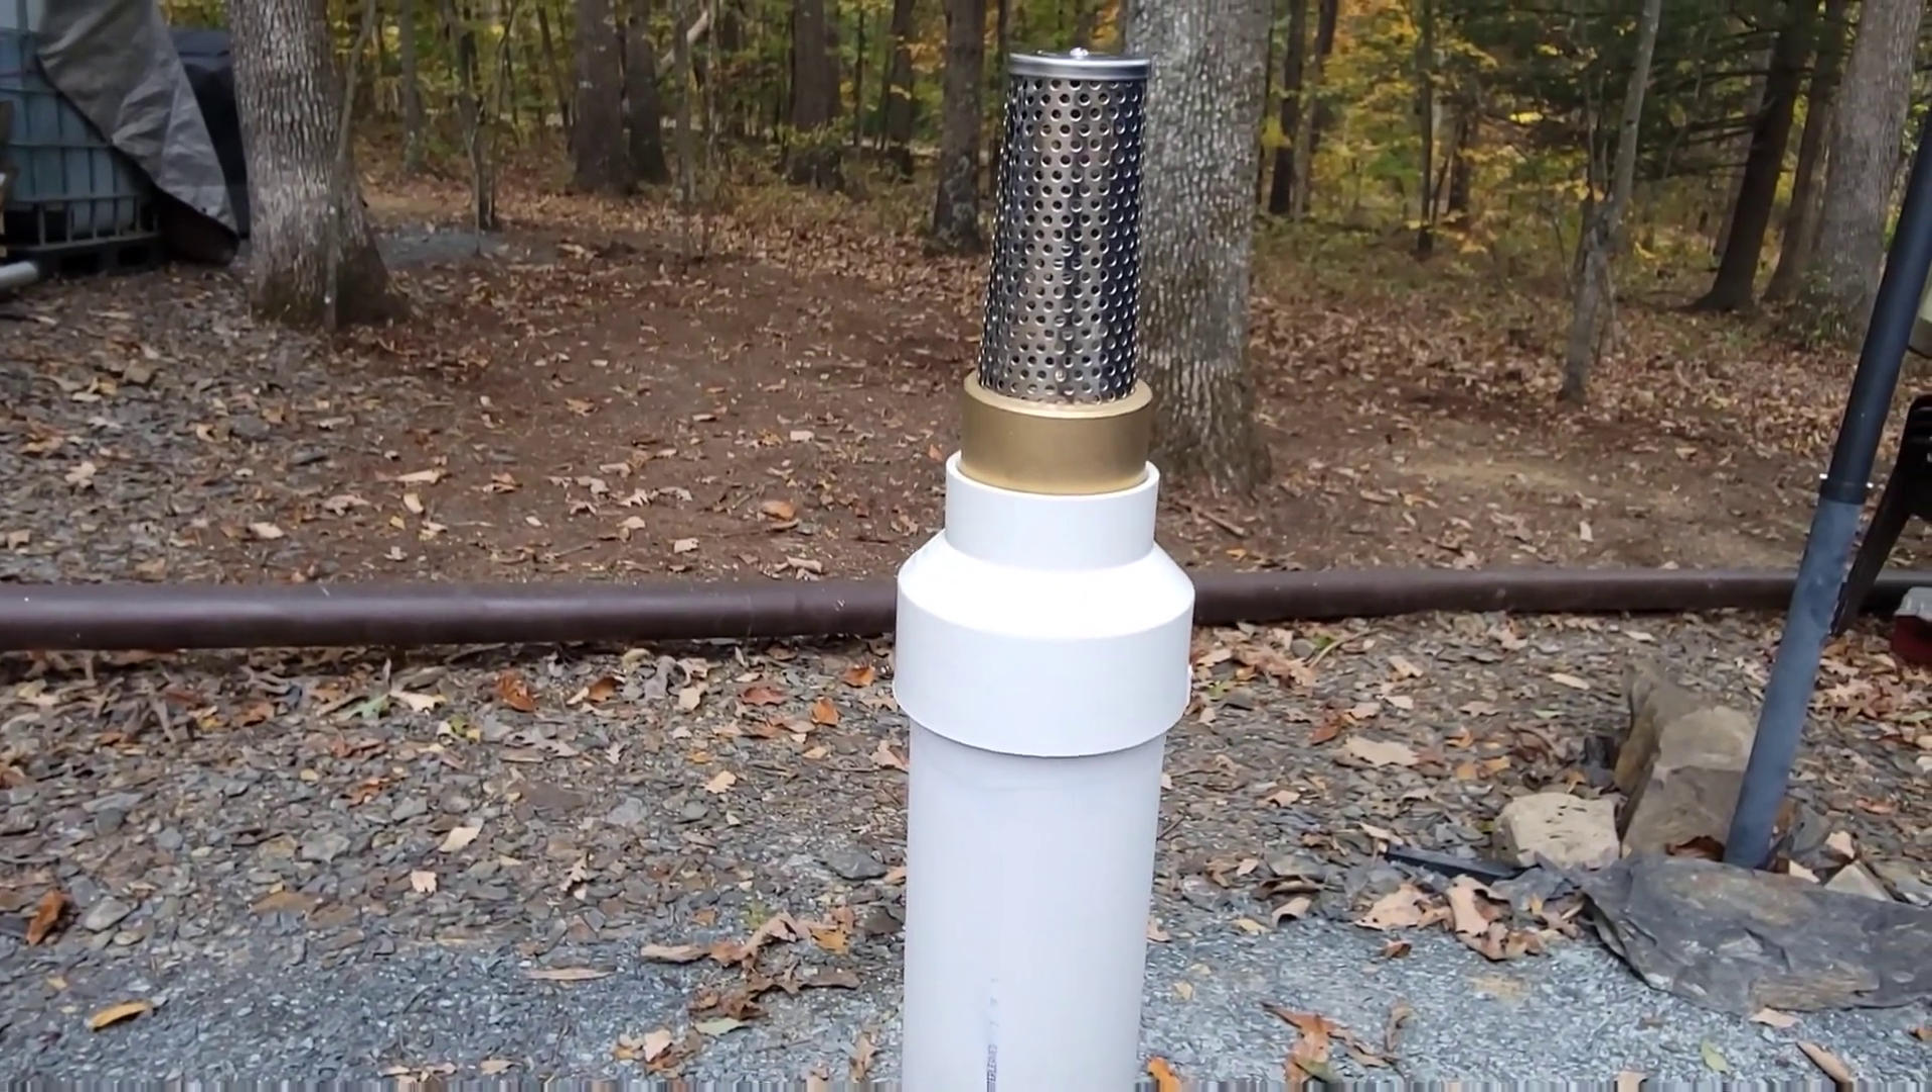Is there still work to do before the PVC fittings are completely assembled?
No.